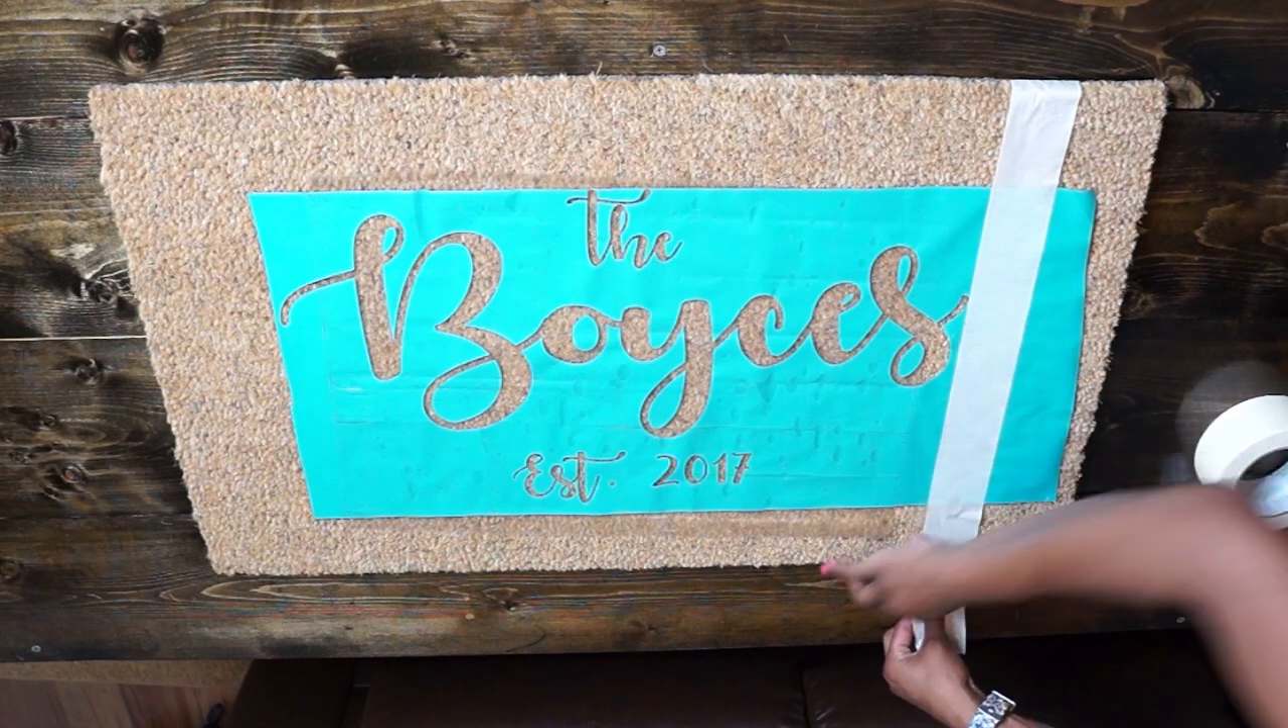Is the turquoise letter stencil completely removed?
No.